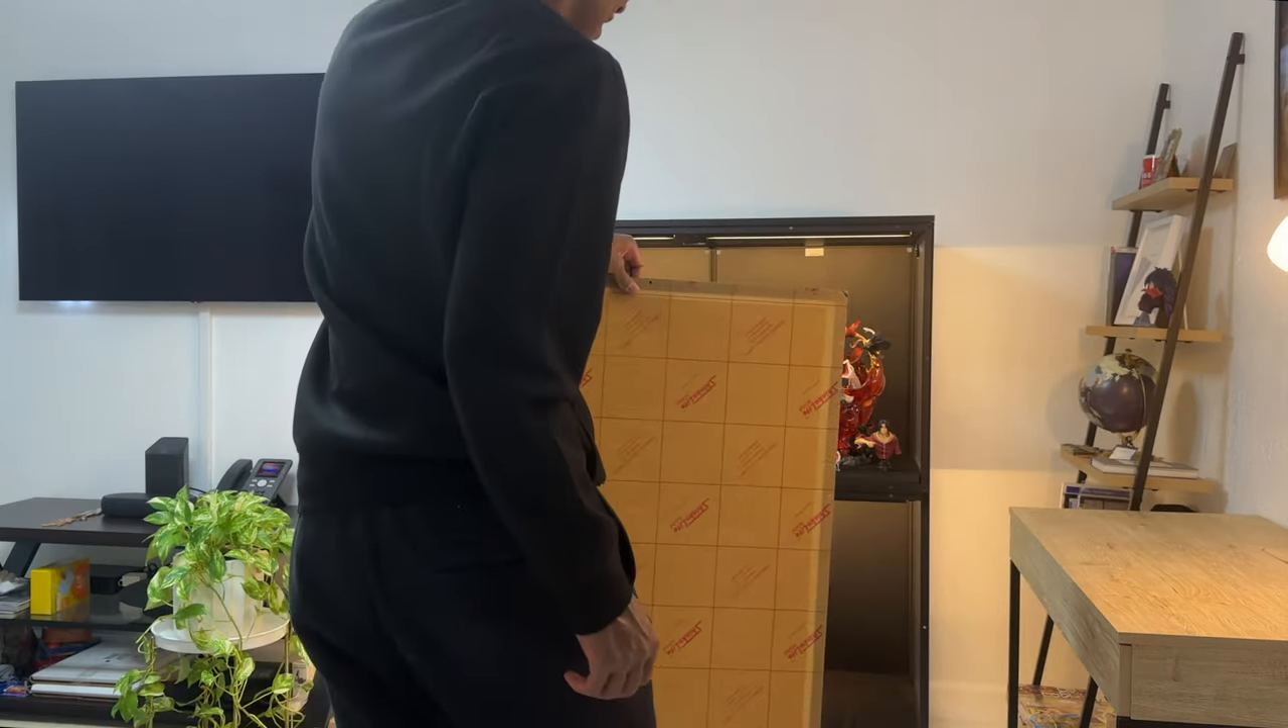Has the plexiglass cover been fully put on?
No.